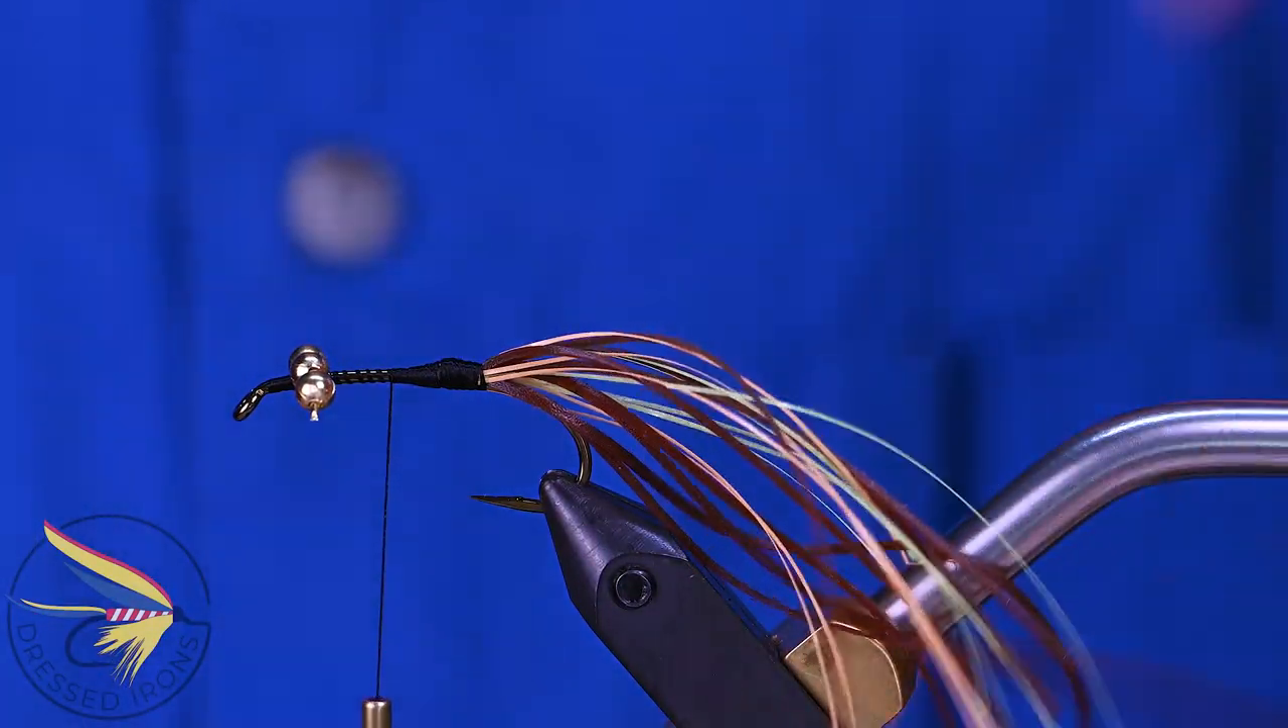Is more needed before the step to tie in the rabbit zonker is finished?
Yes.